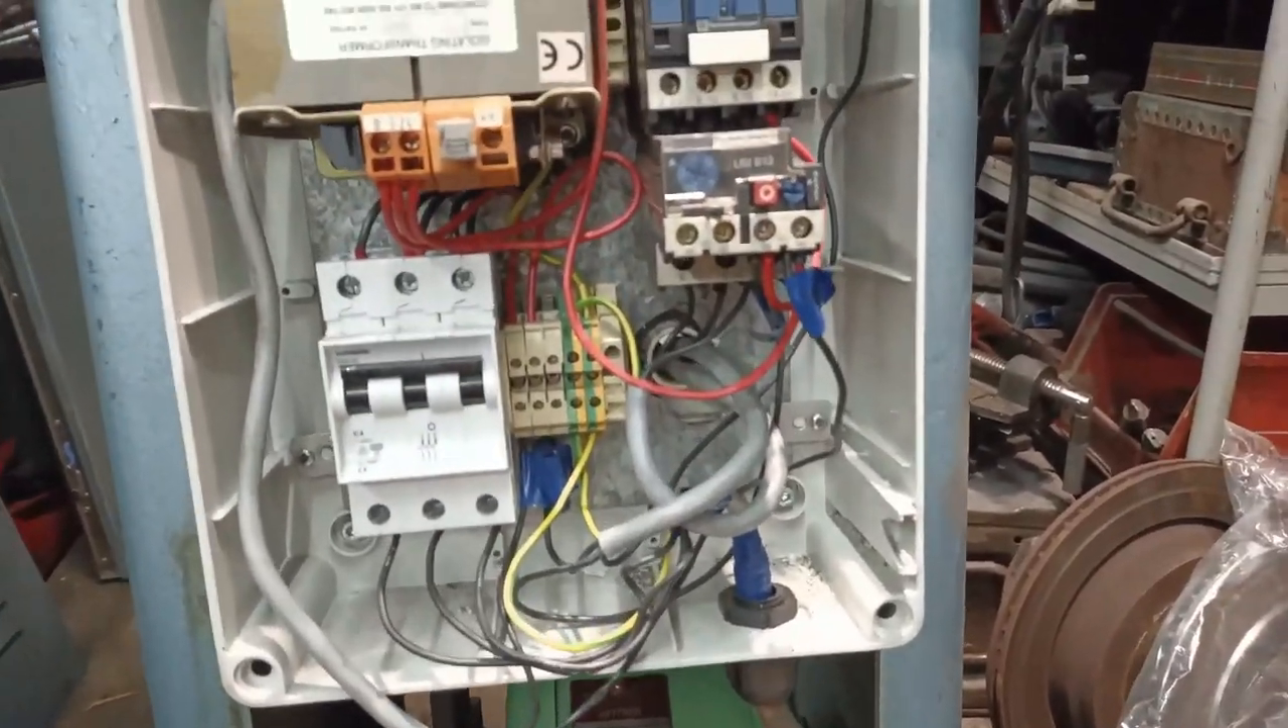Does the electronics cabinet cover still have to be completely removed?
No.